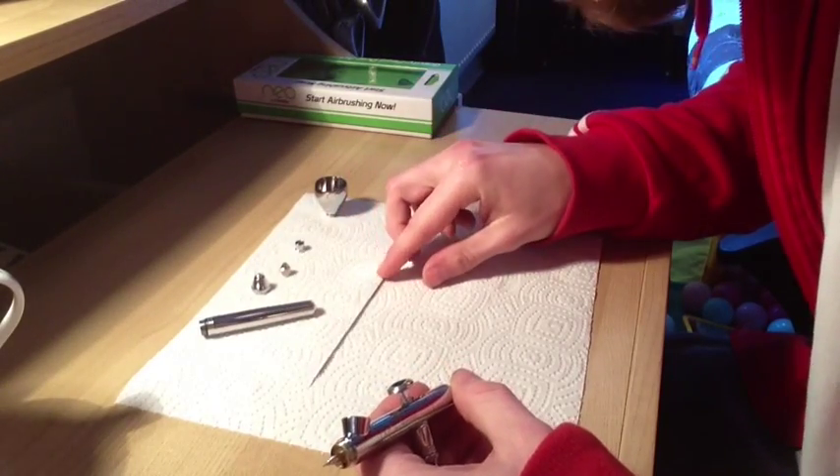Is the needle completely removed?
Yes.